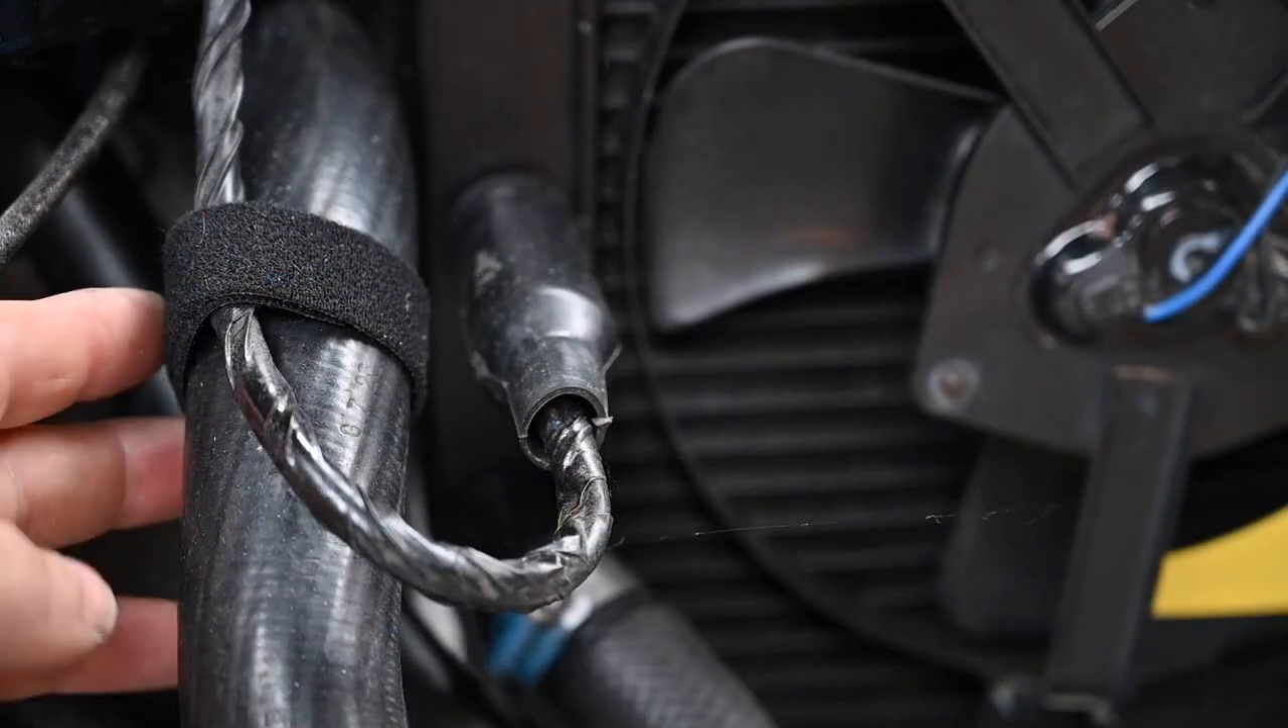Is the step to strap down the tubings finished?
Yes.